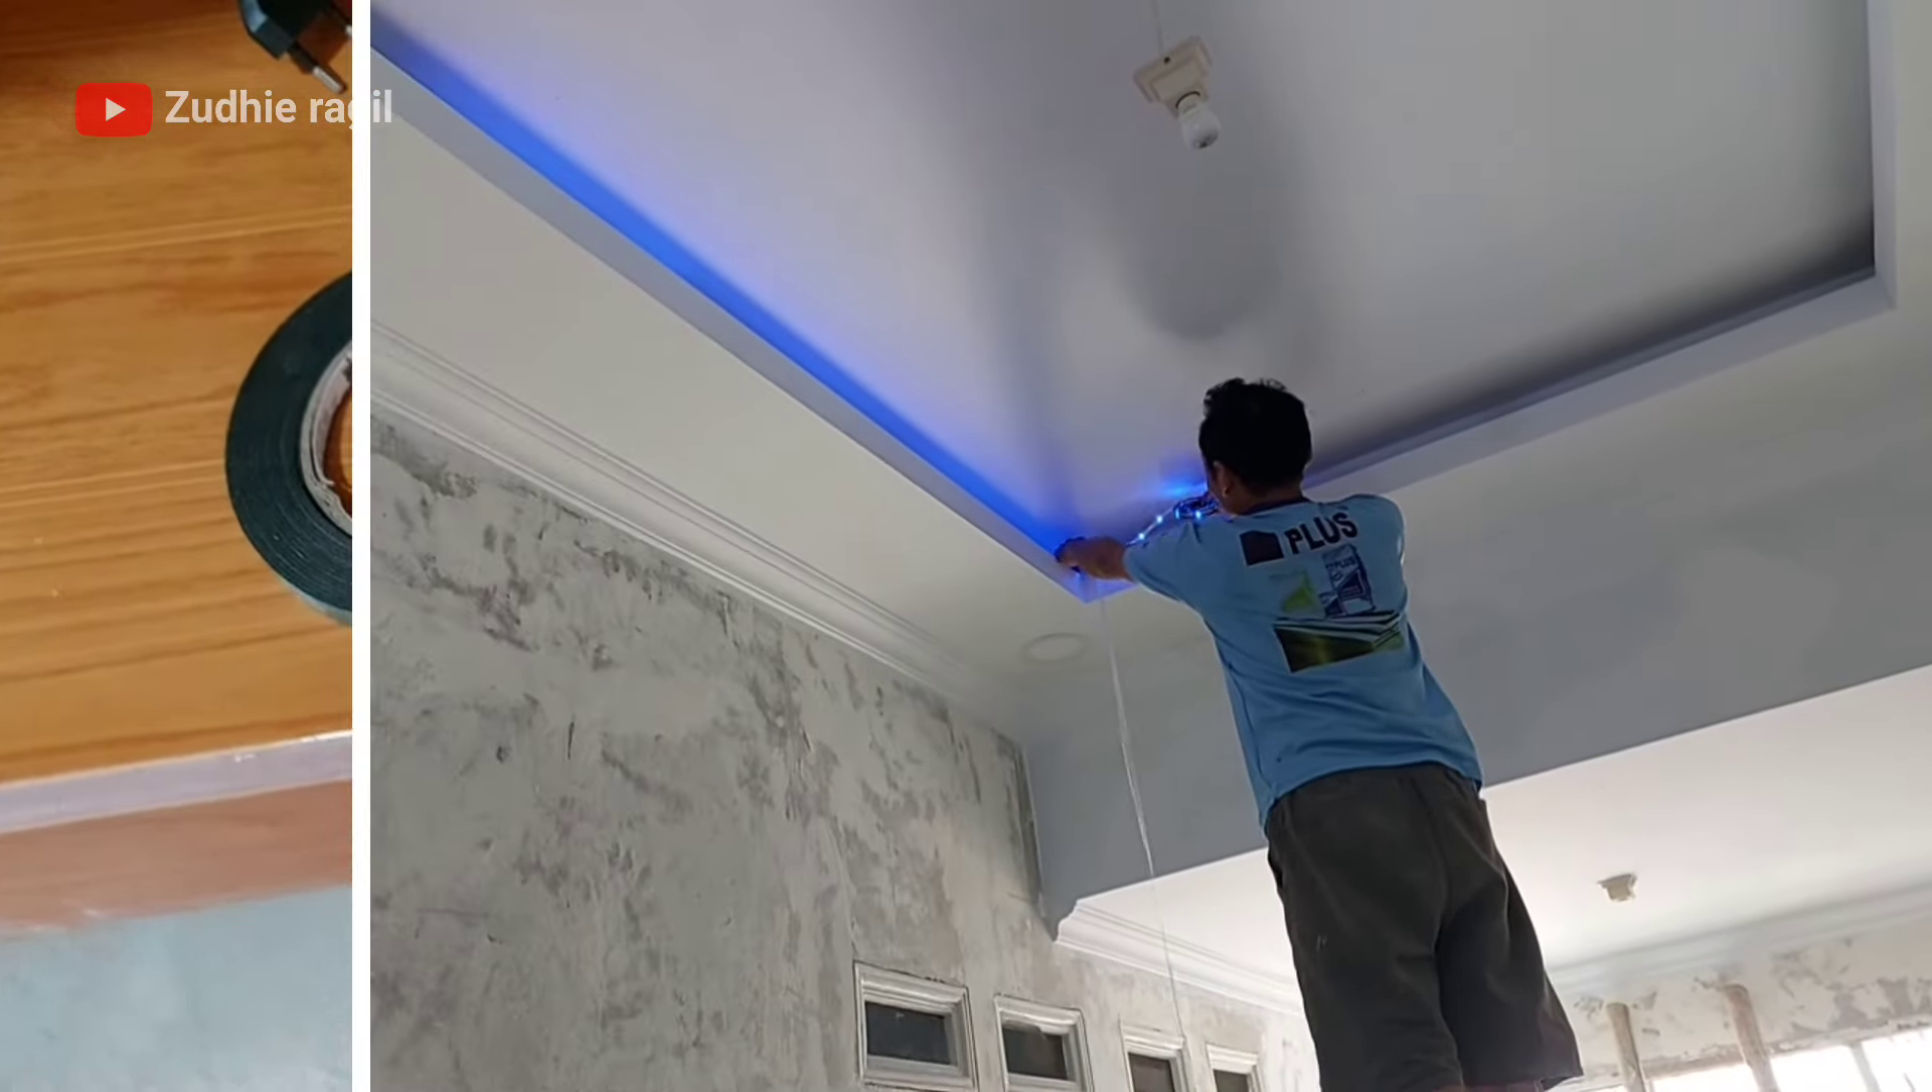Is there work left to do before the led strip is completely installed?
Yes.